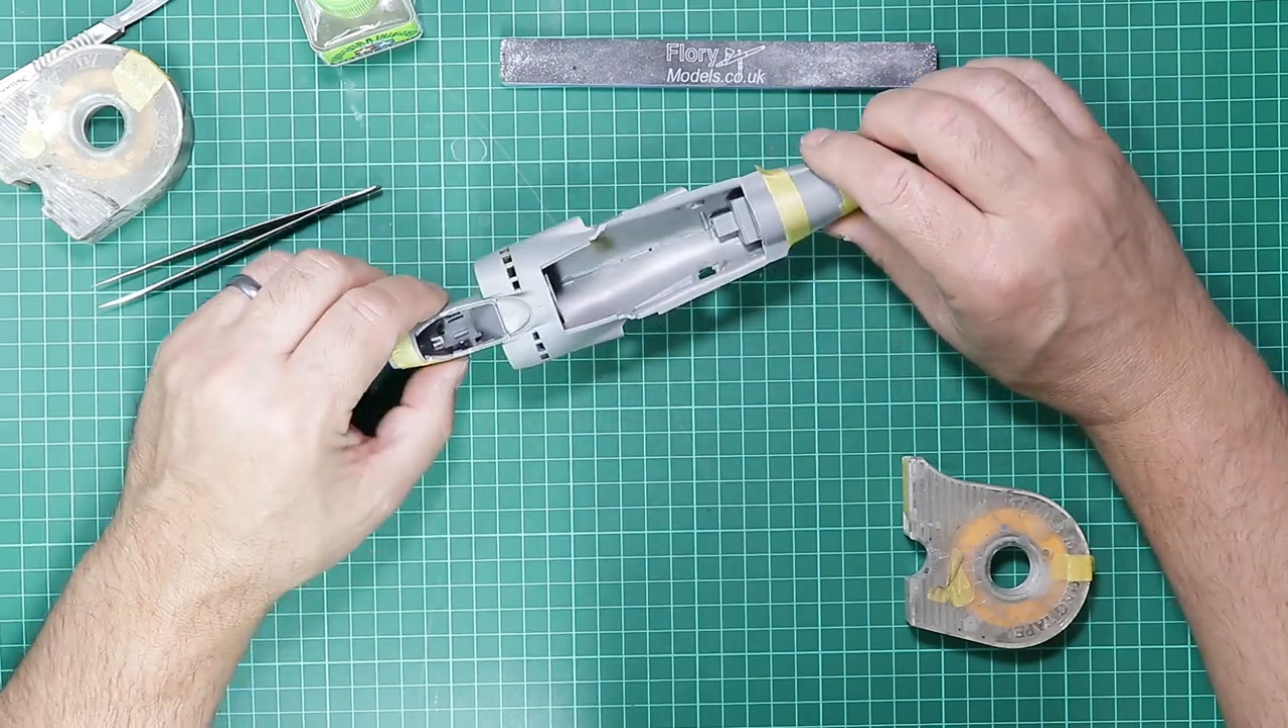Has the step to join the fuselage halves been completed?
Yes.